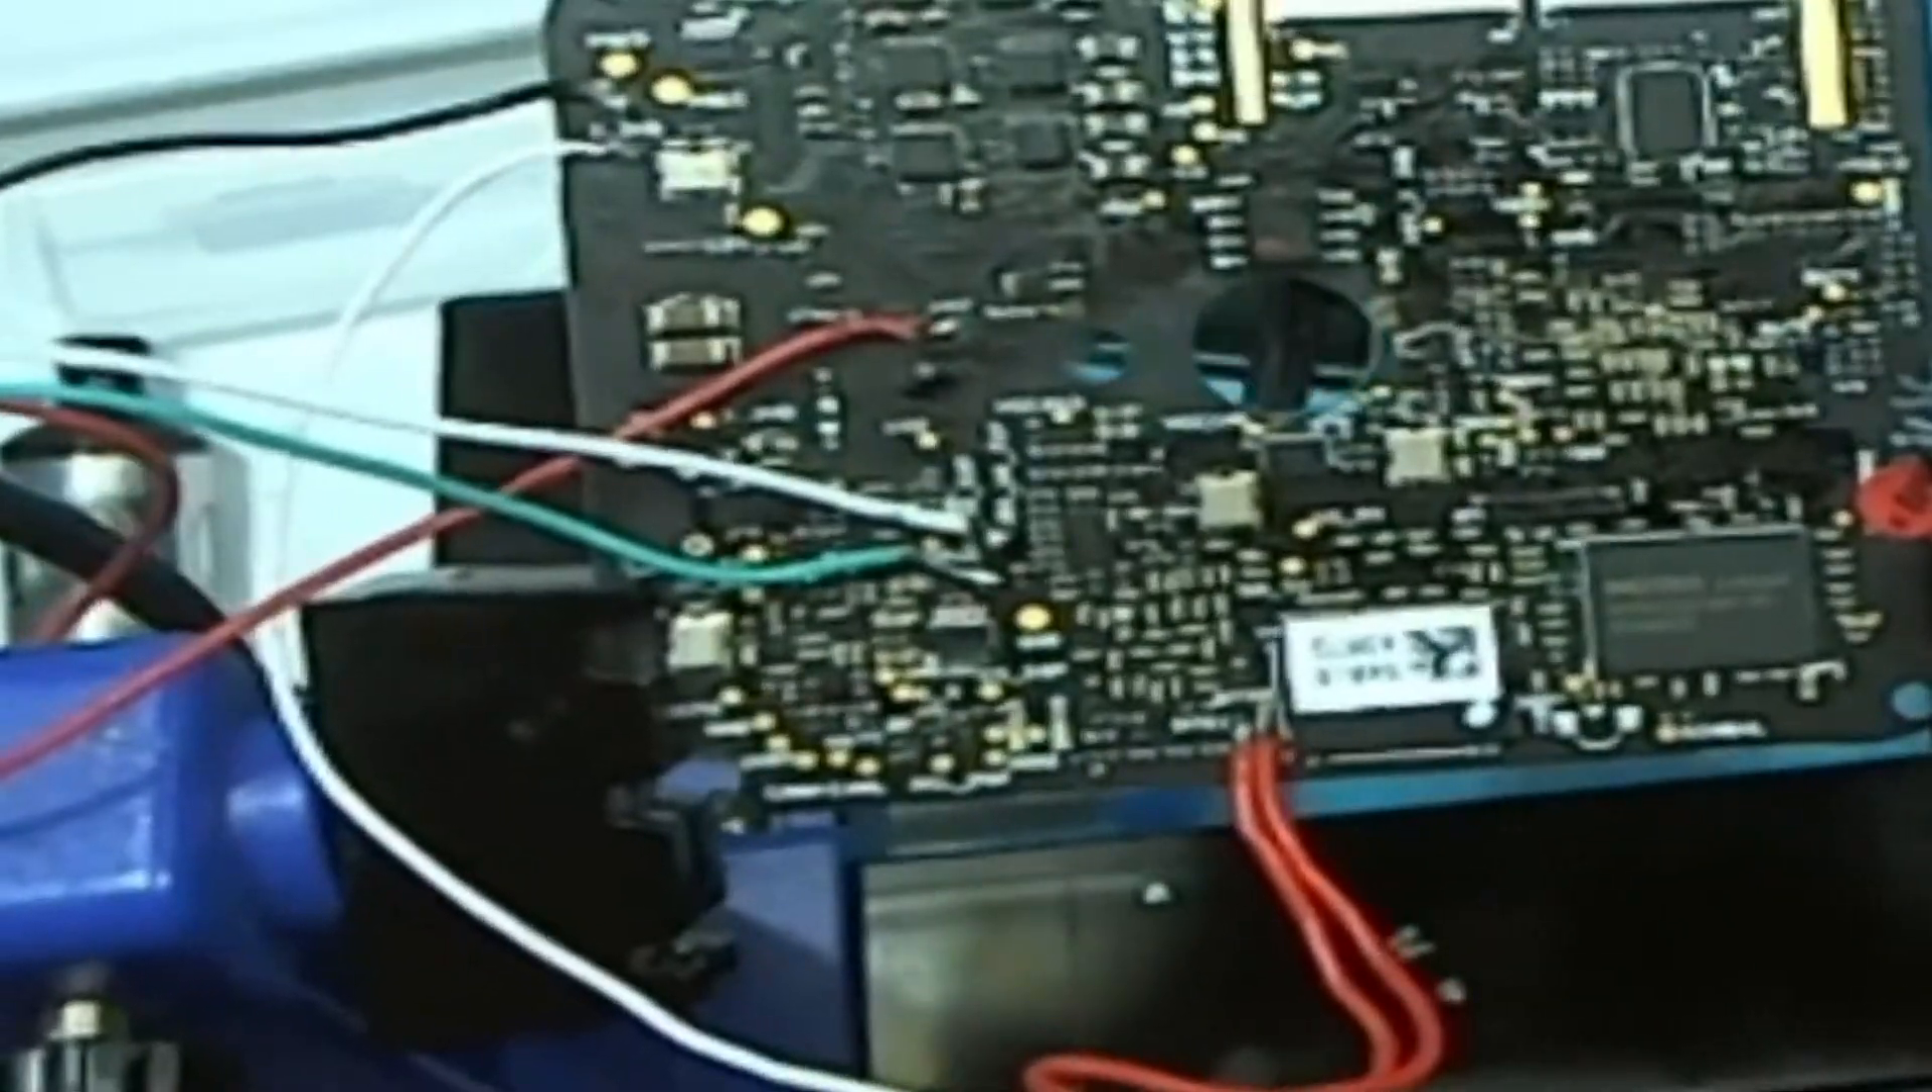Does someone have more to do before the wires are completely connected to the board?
No.